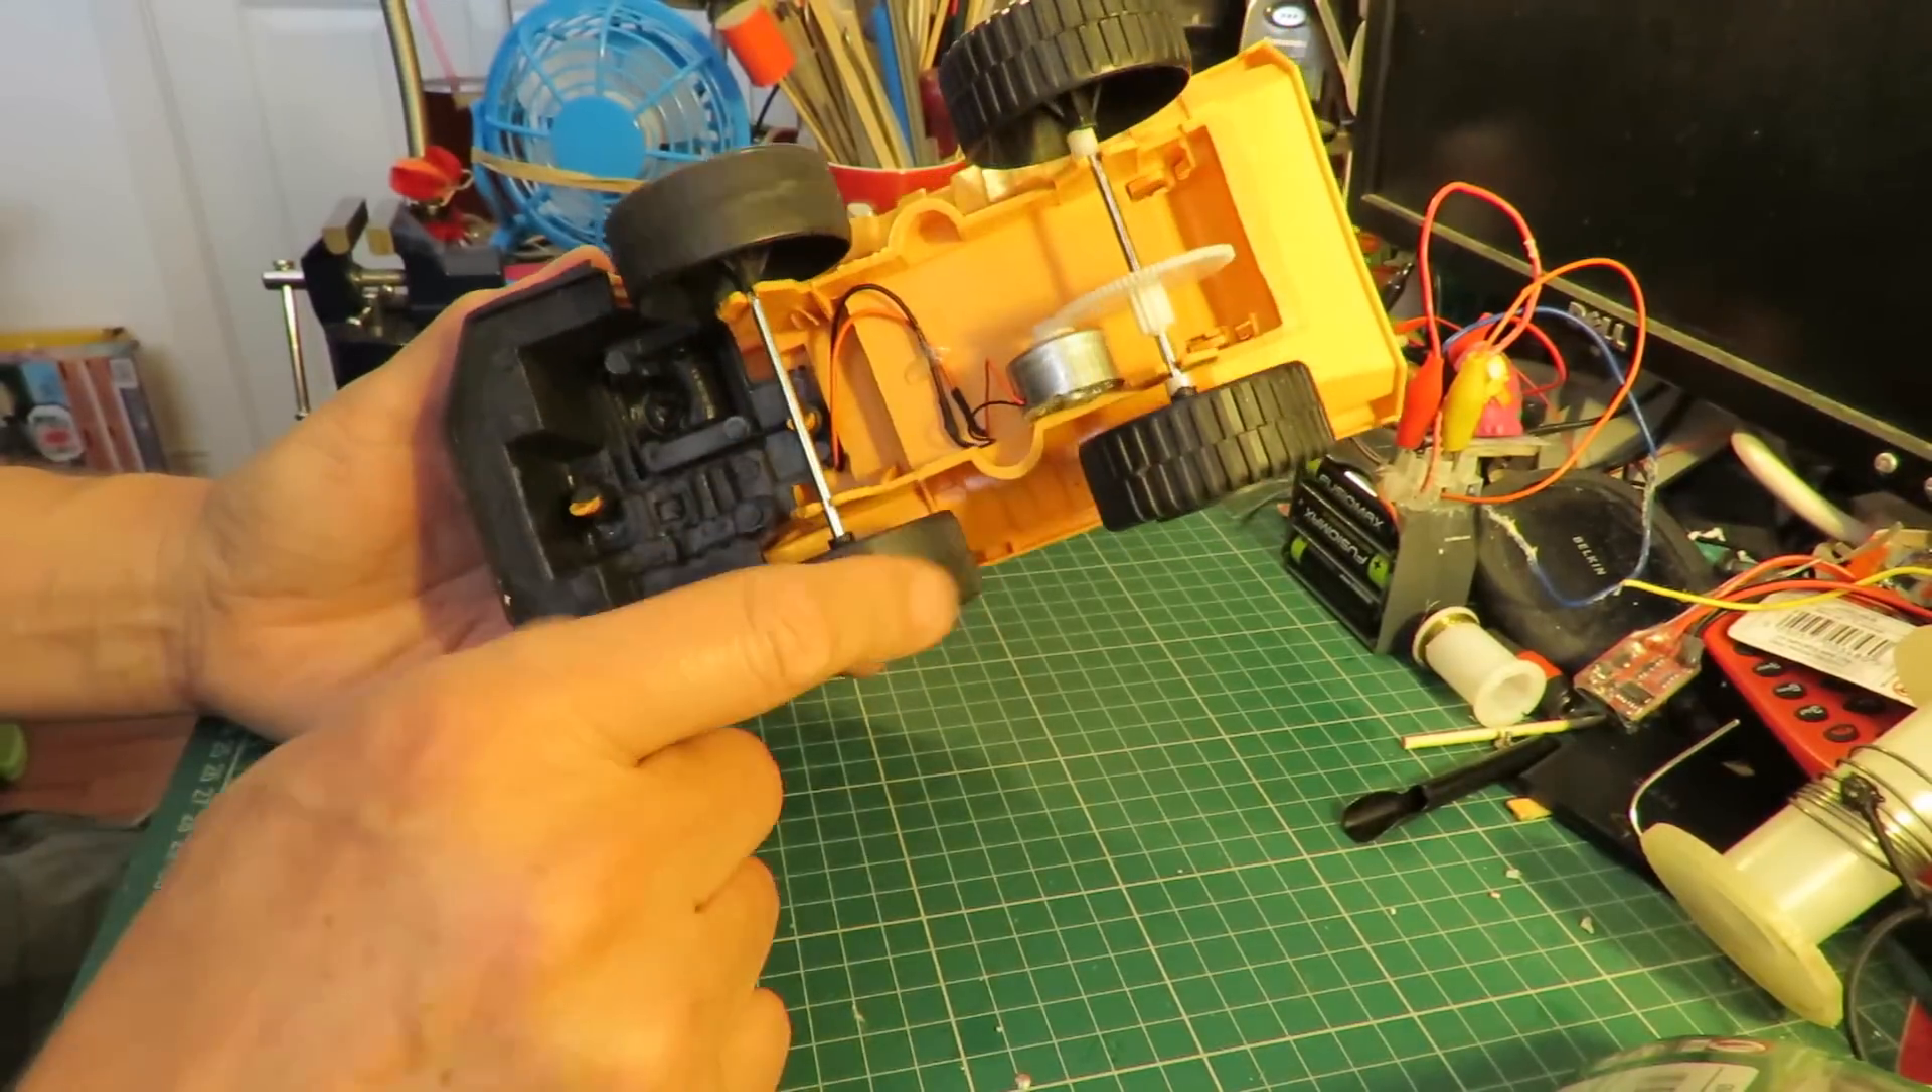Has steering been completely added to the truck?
No.